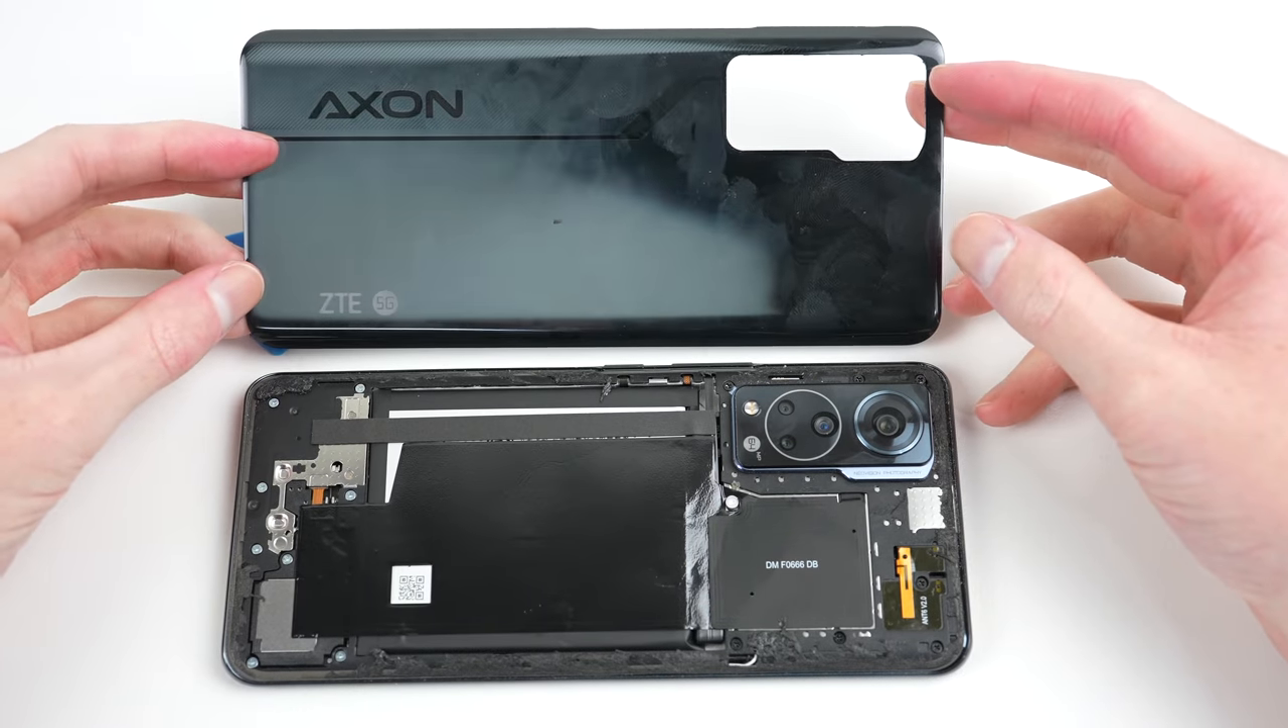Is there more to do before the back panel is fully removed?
No.